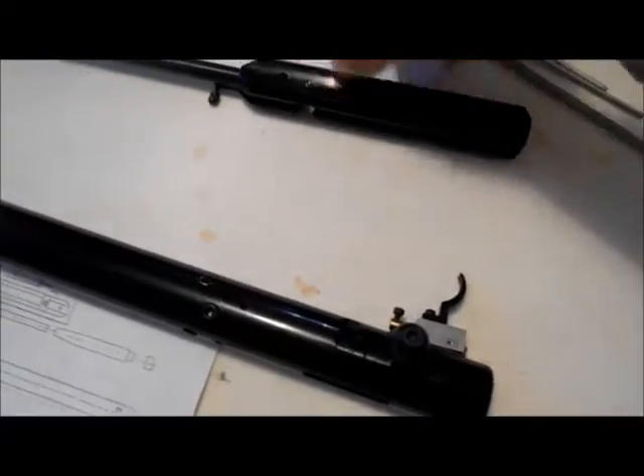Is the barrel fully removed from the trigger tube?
Yes.